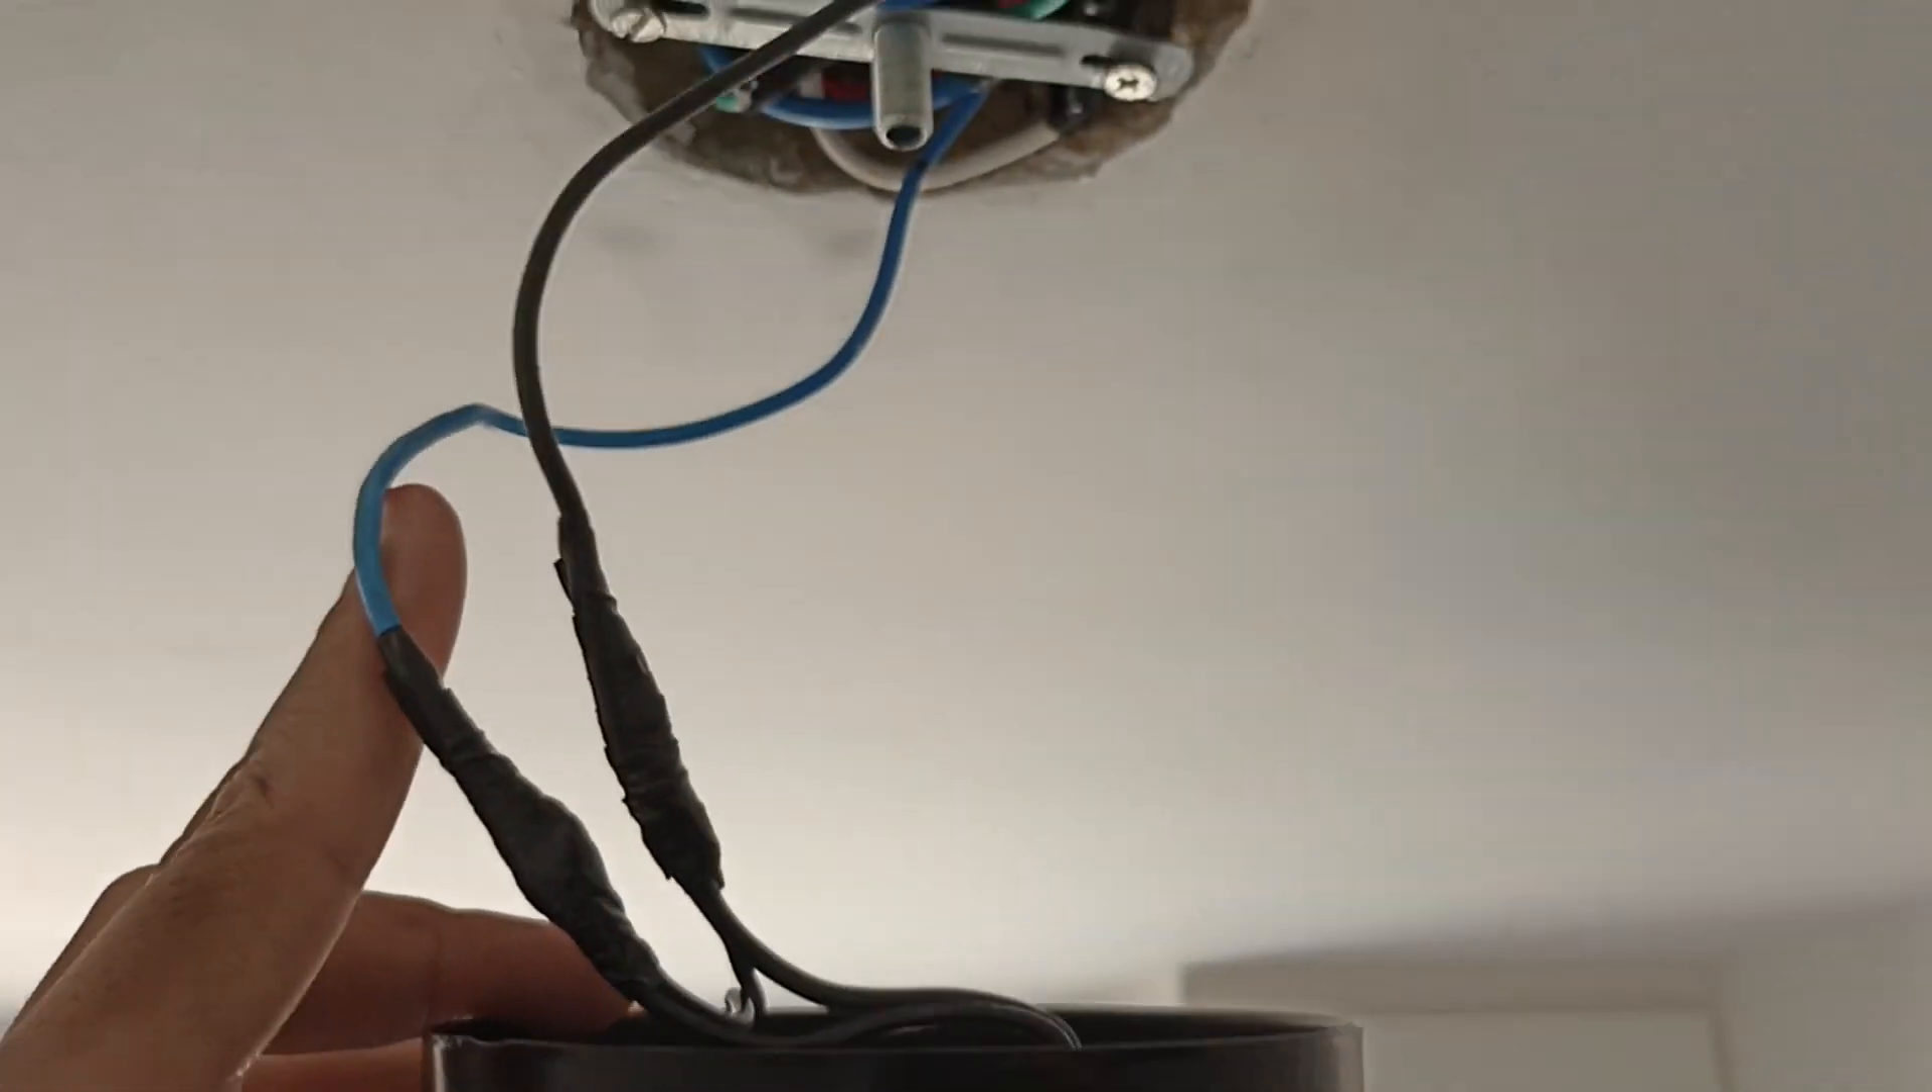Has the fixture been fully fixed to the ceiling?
No.